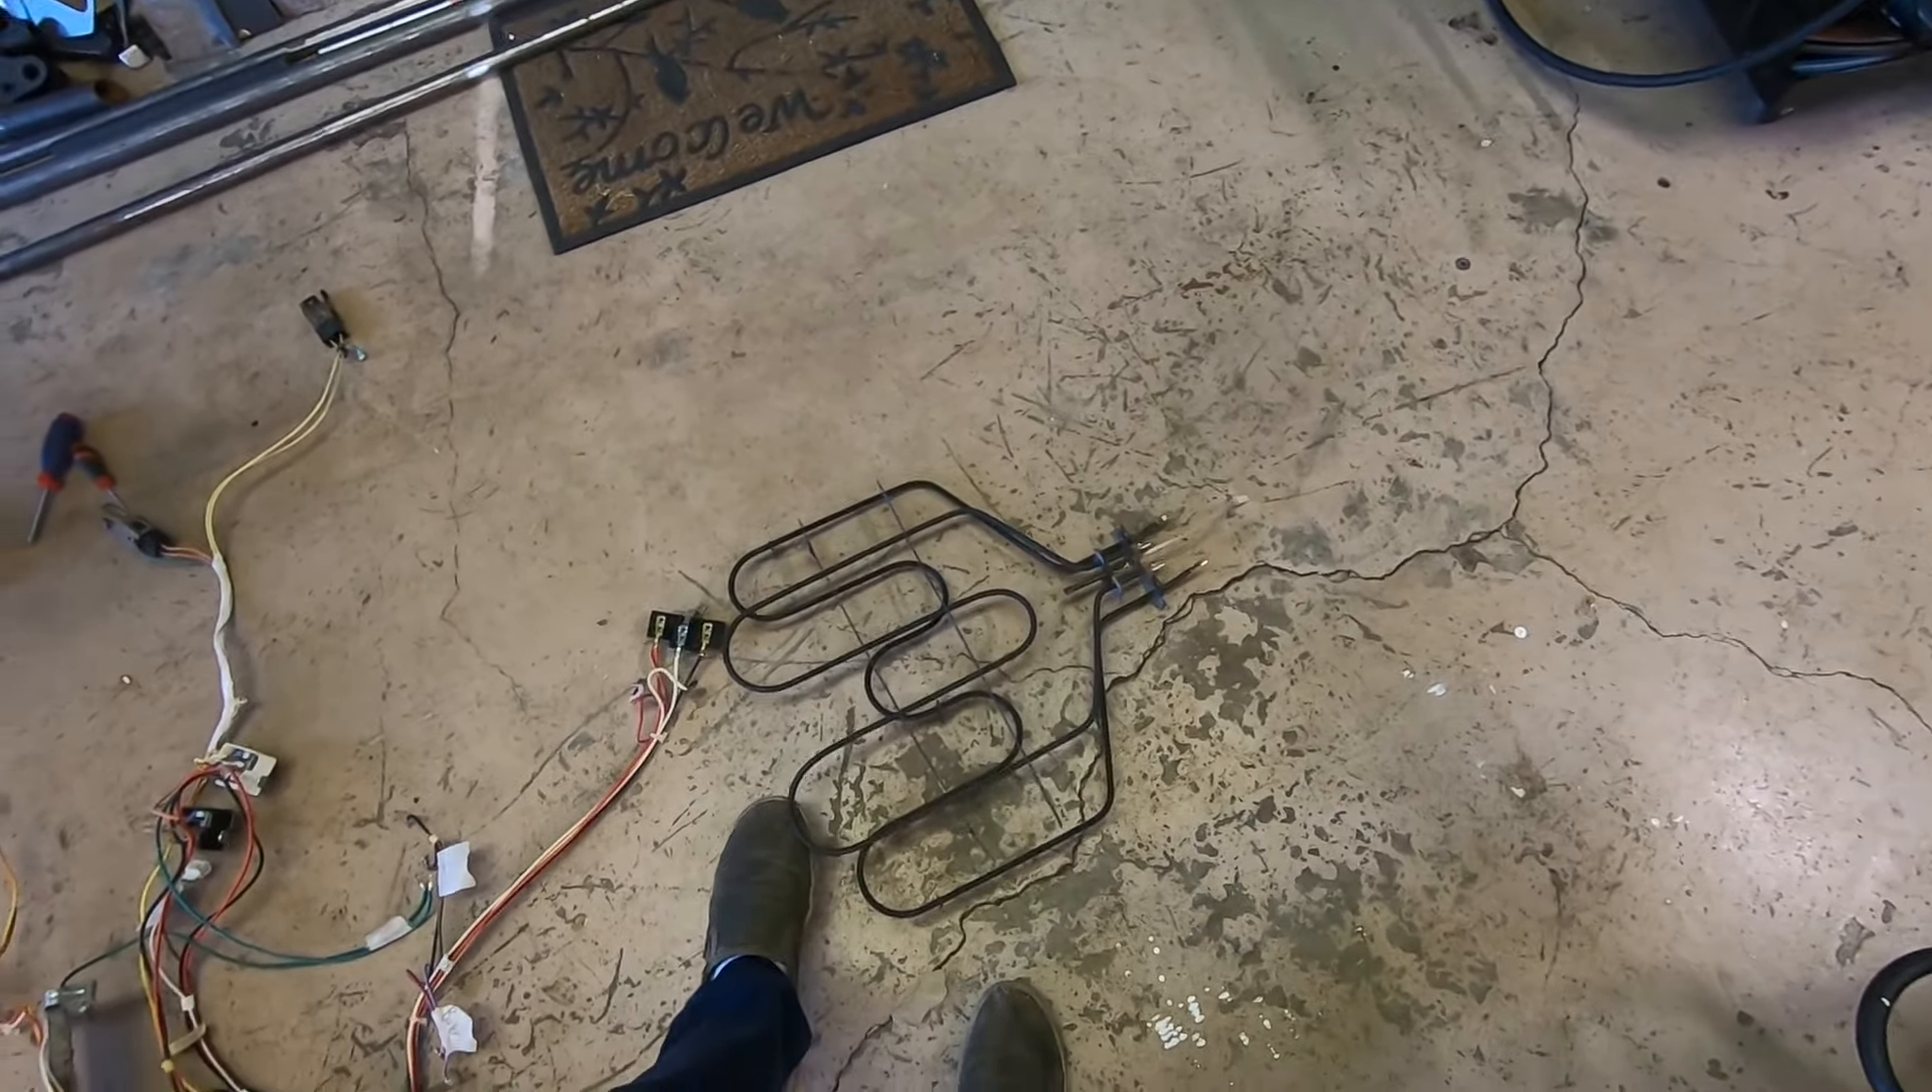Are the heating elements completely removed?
Yes.